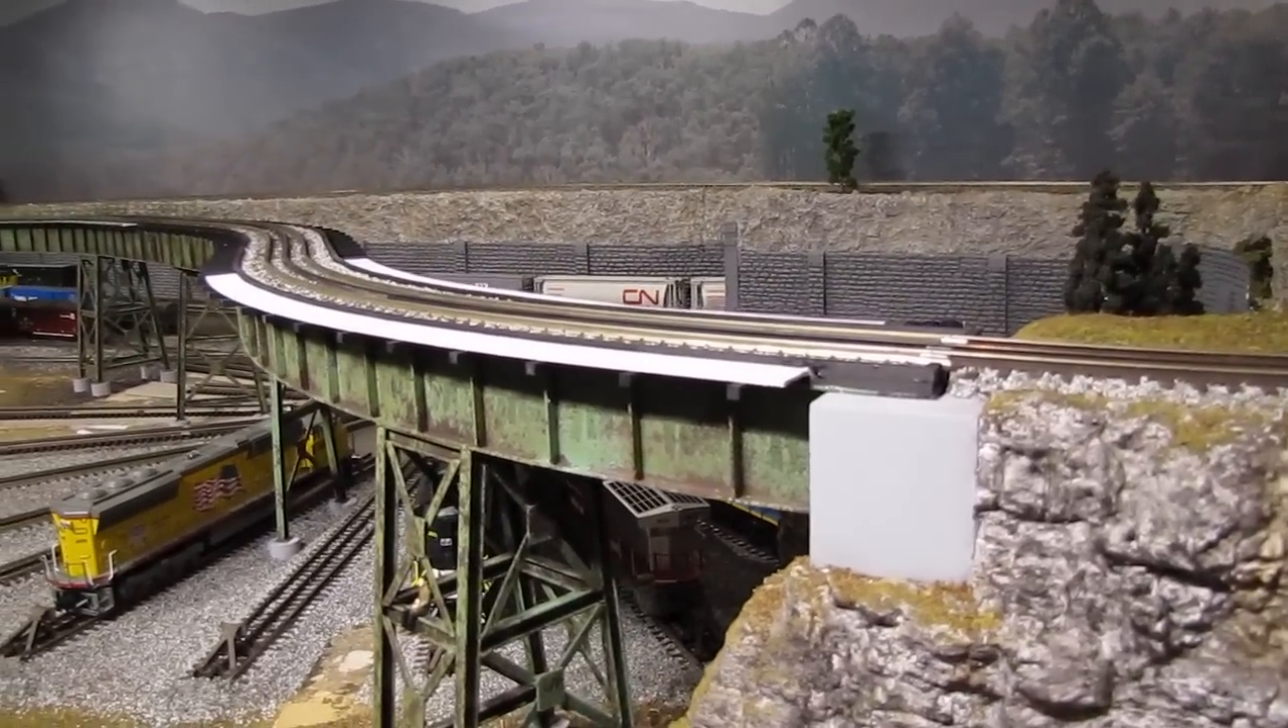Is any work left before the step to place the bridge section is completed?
No.